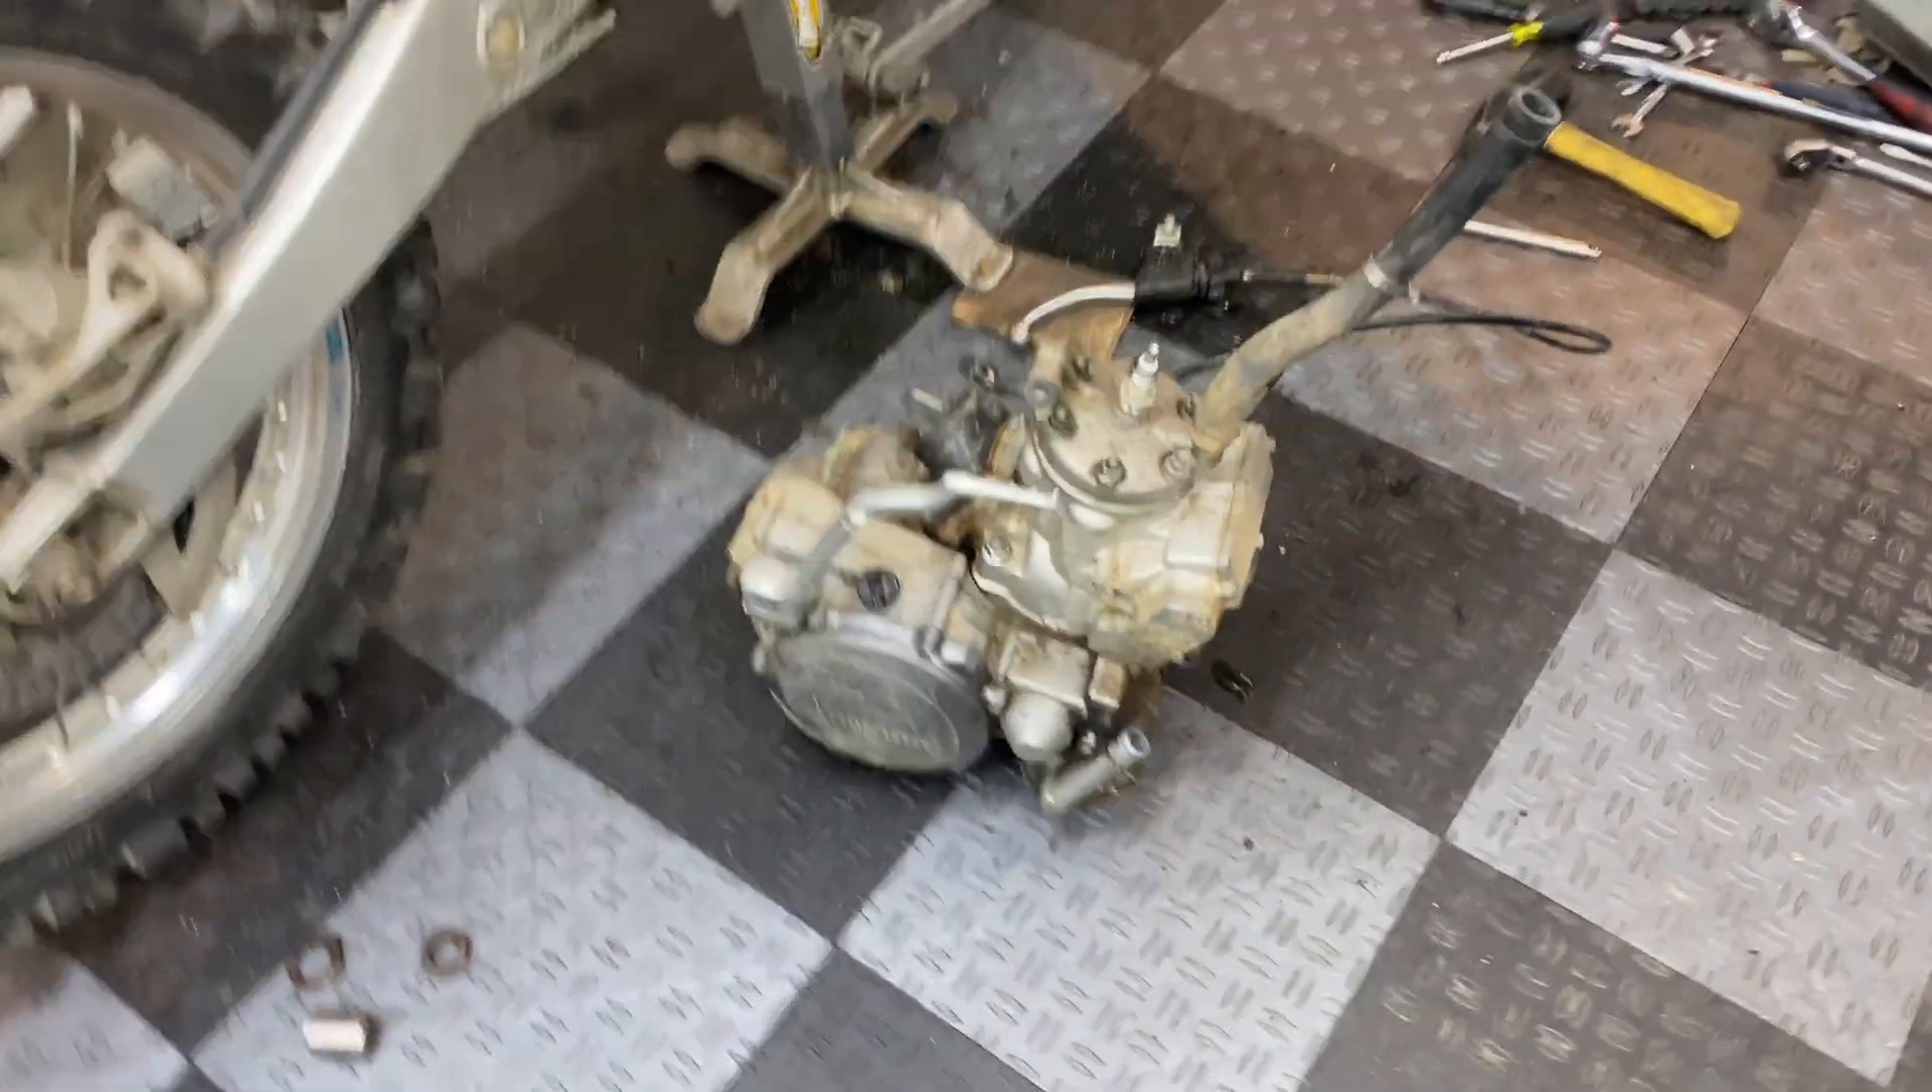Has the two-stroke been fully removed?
Yes.